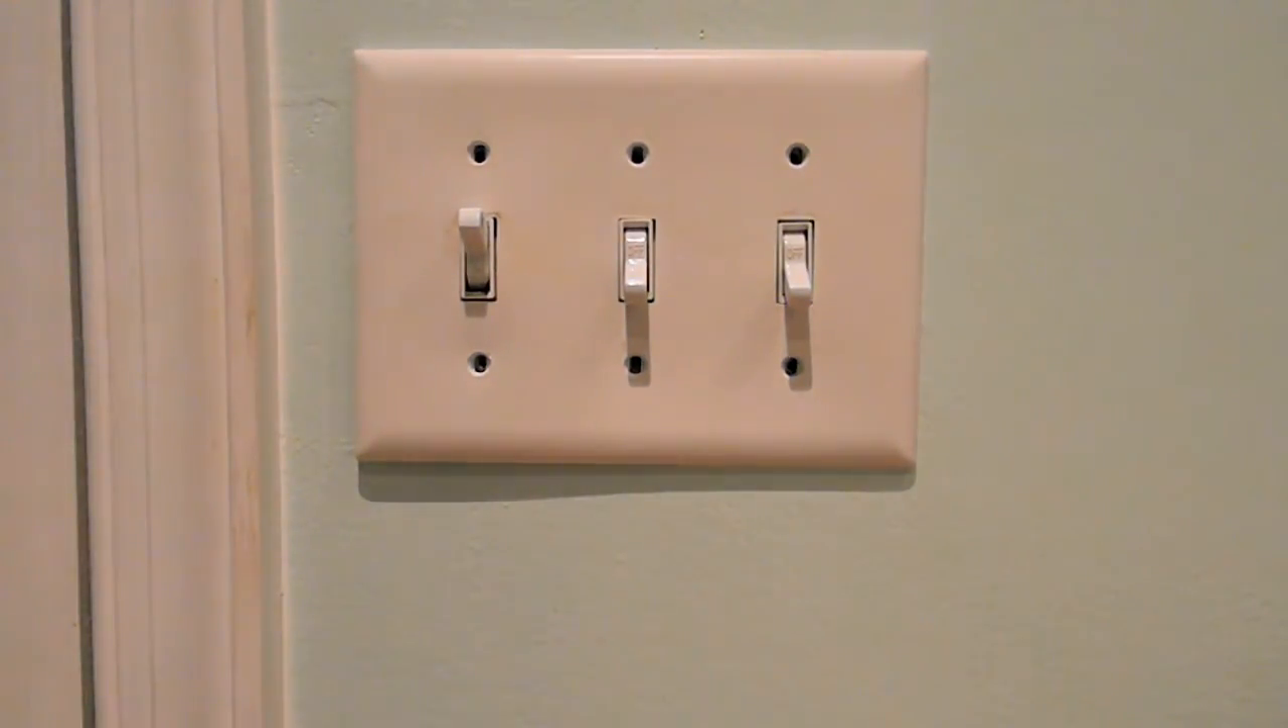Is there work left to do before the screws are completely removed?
No.